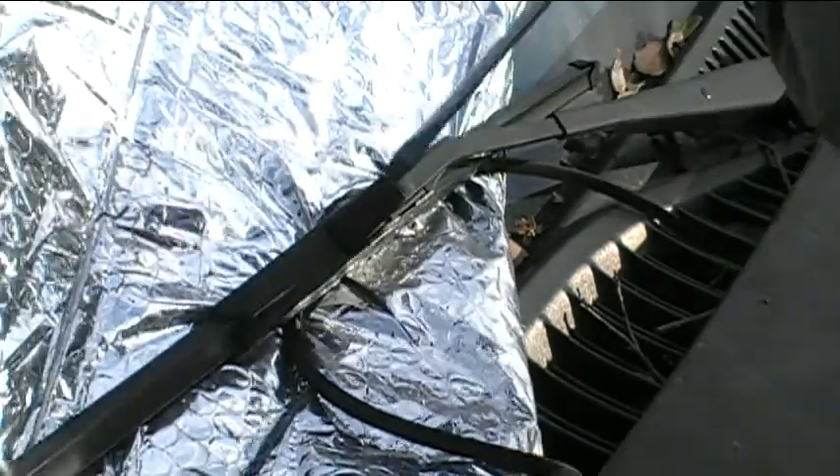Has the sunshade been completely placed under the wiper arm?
Yes.